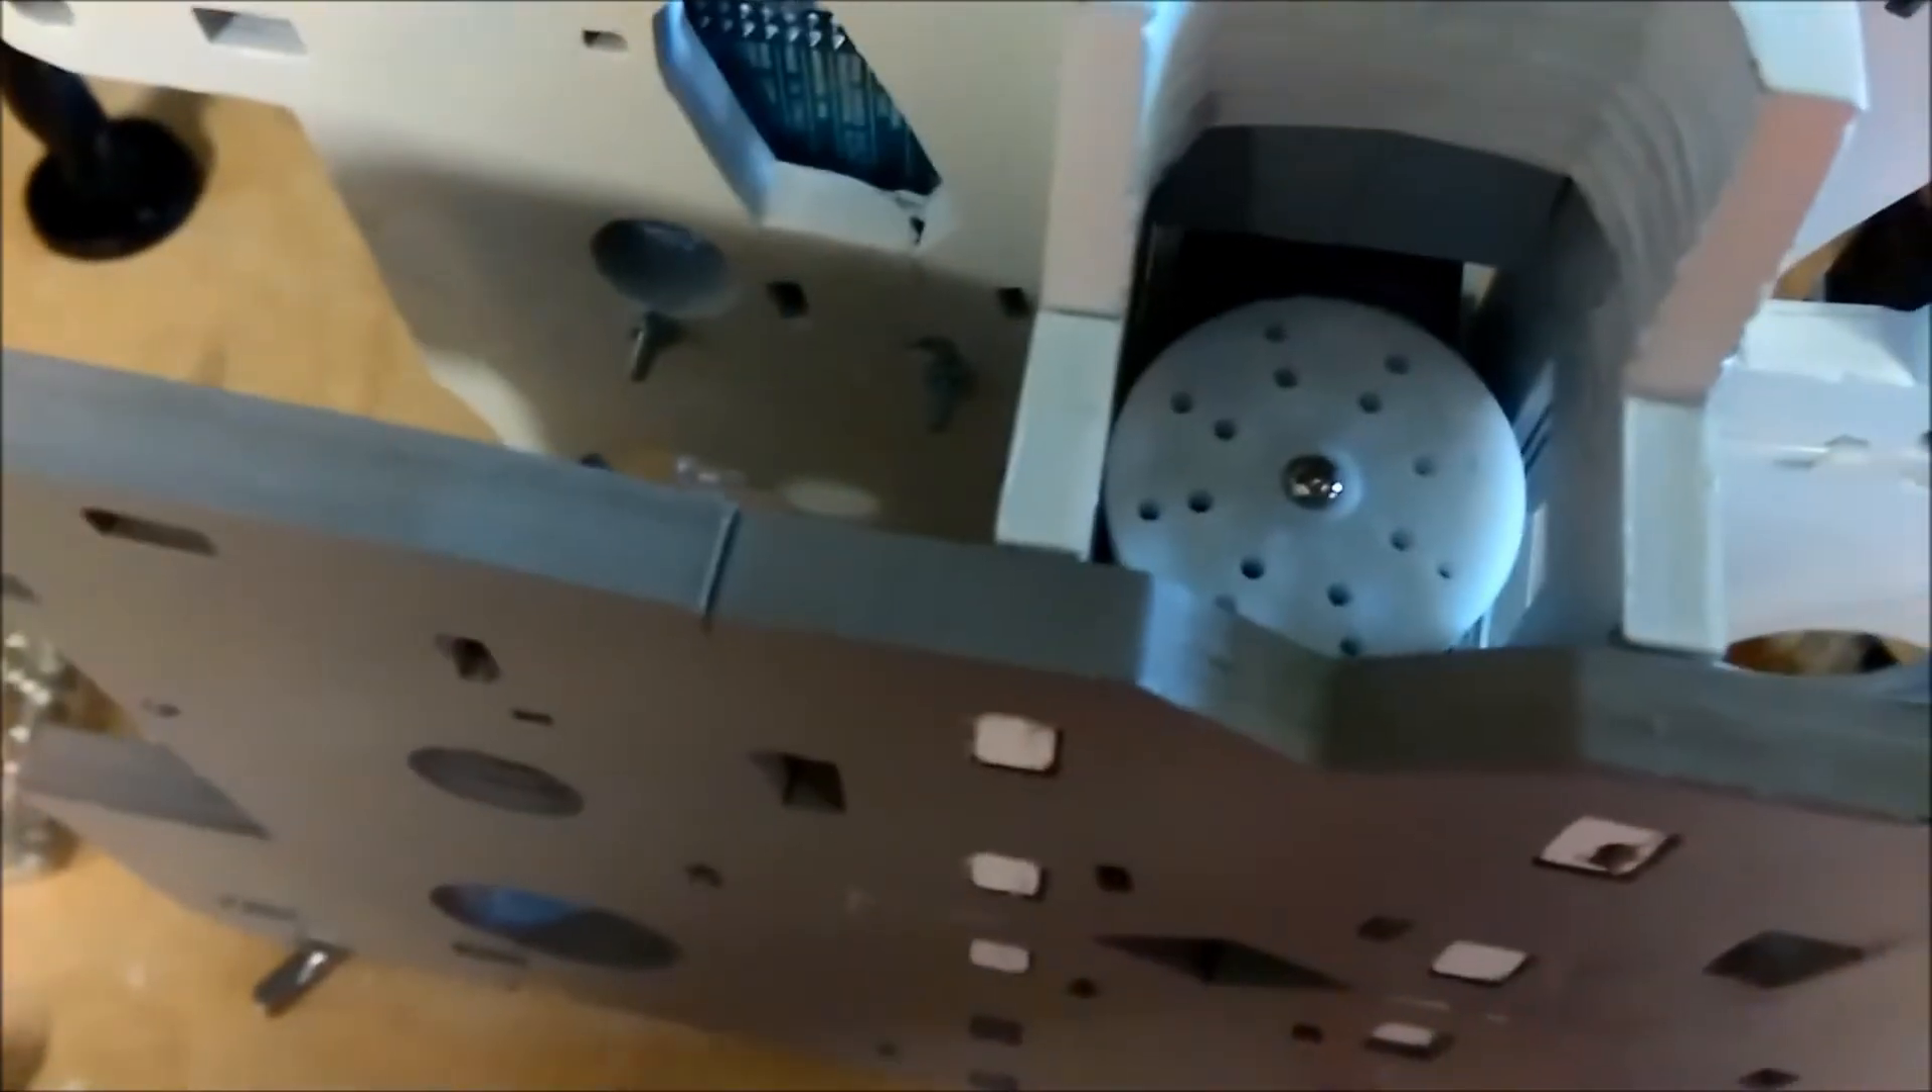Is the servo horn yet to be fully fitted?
No.